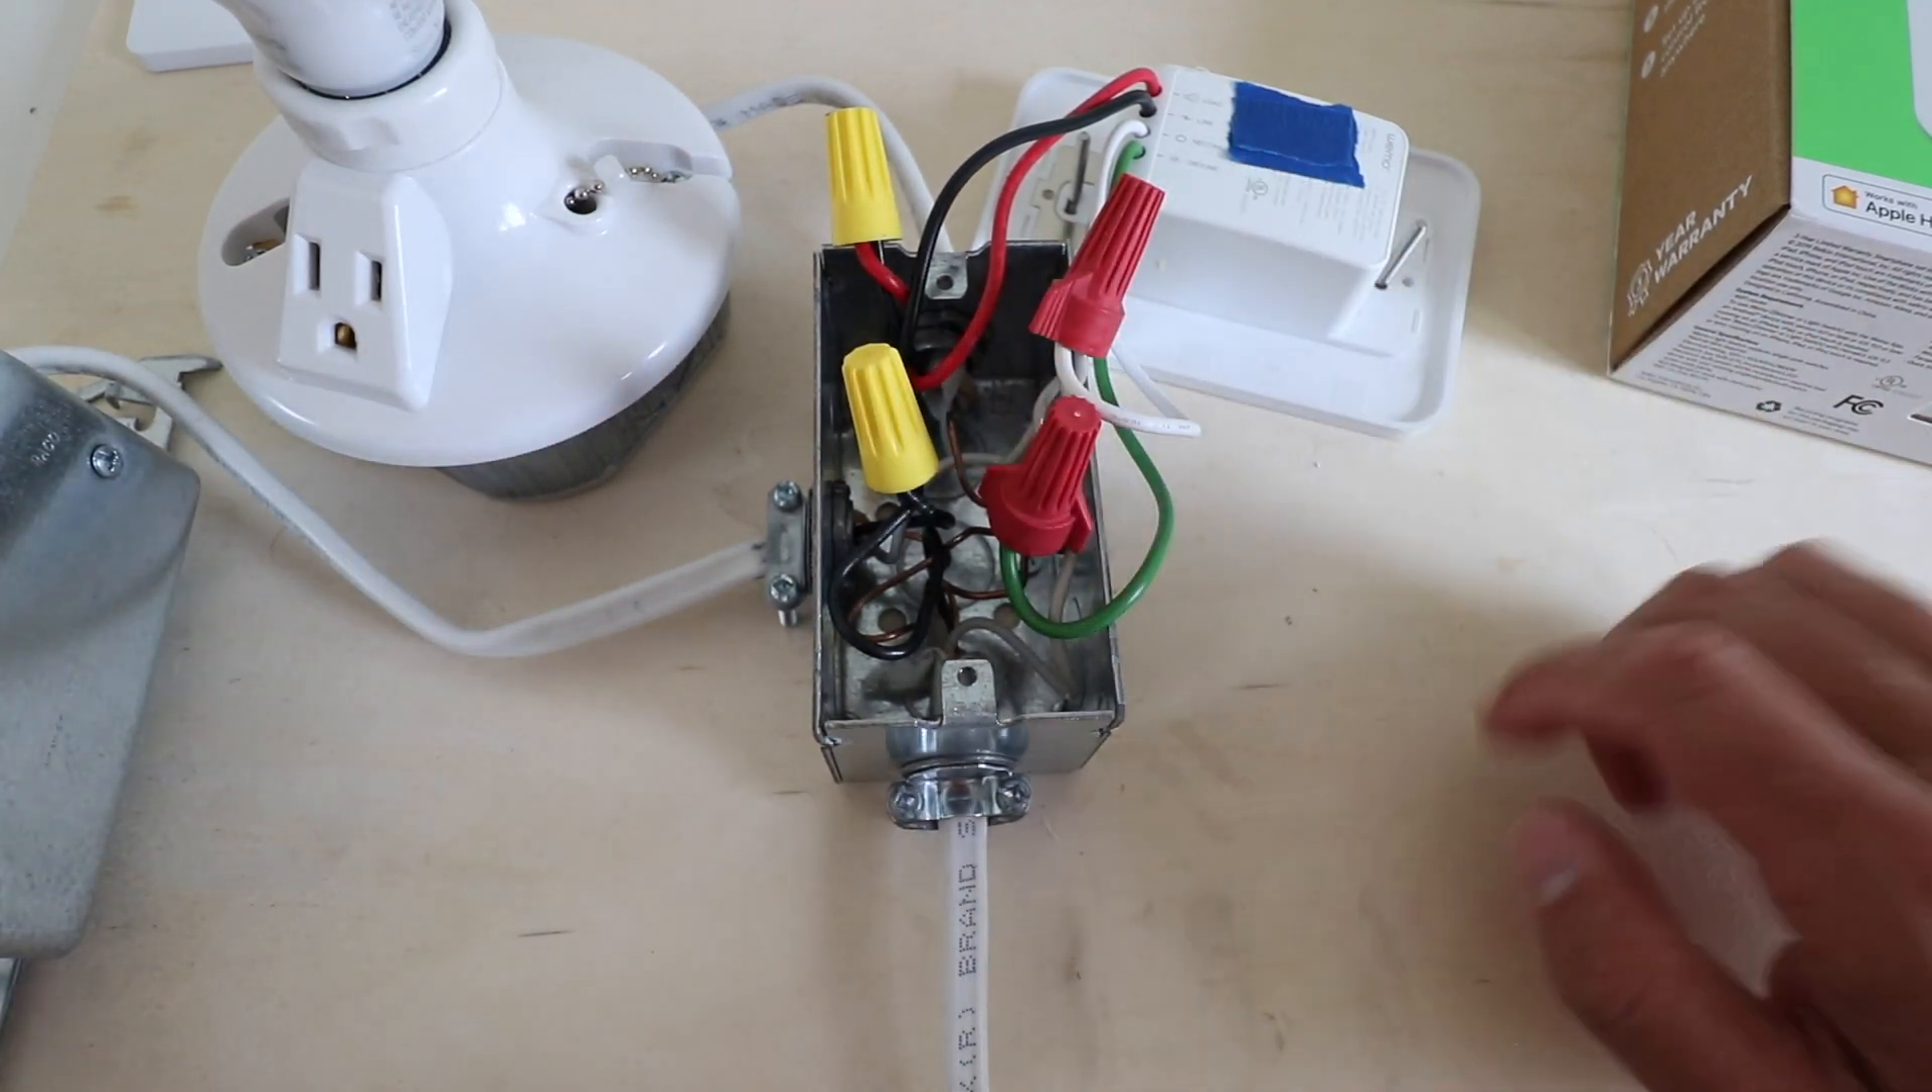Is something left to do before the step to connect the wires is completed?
No.